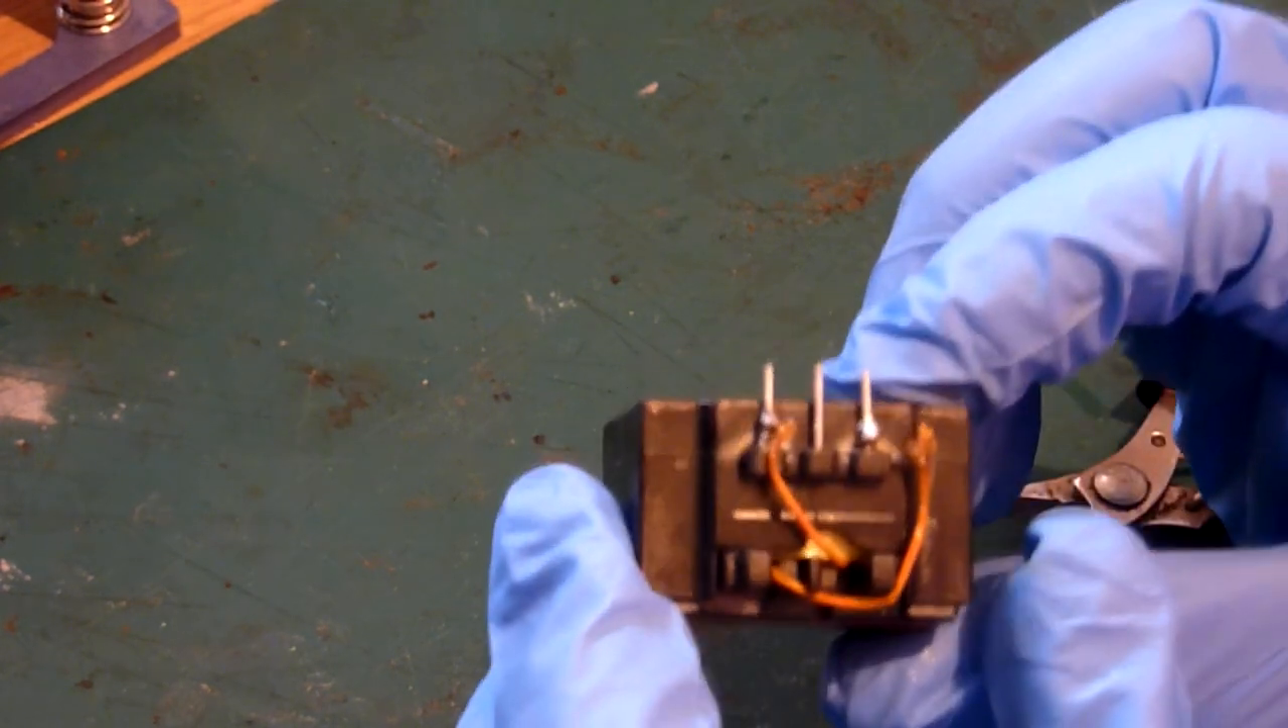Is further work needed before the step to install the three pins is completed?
No.